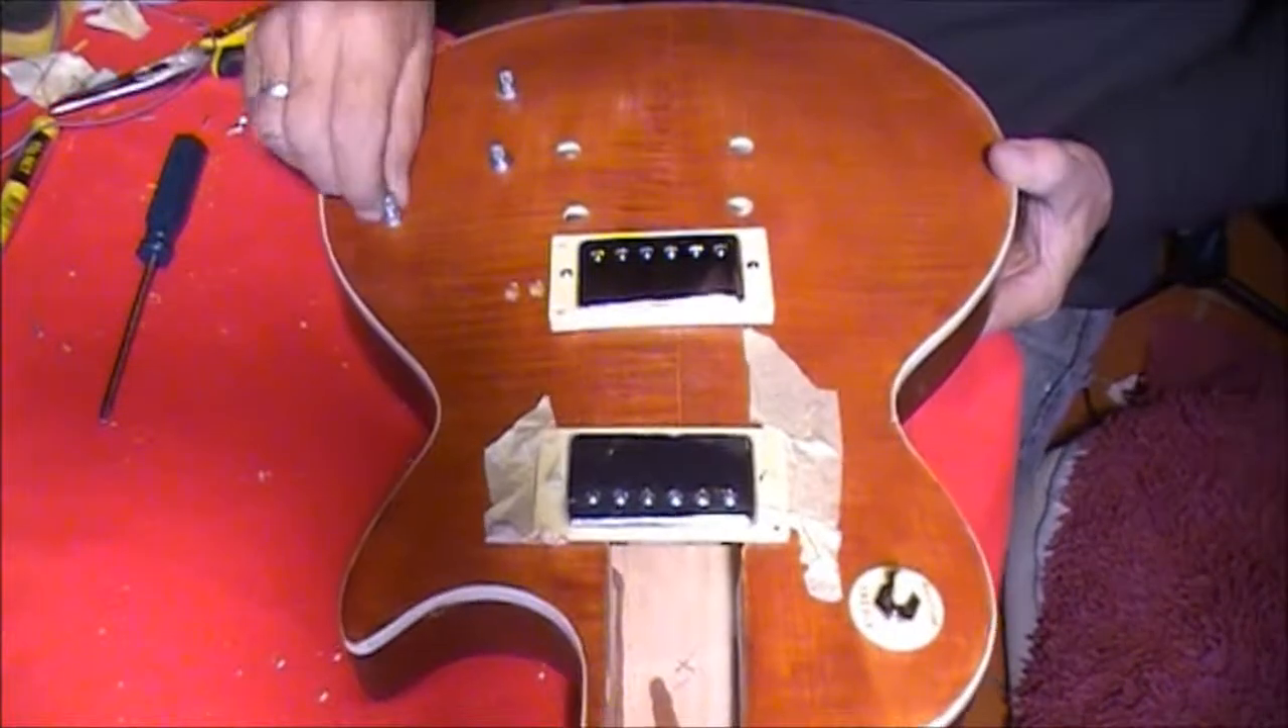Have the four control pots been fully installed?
No.